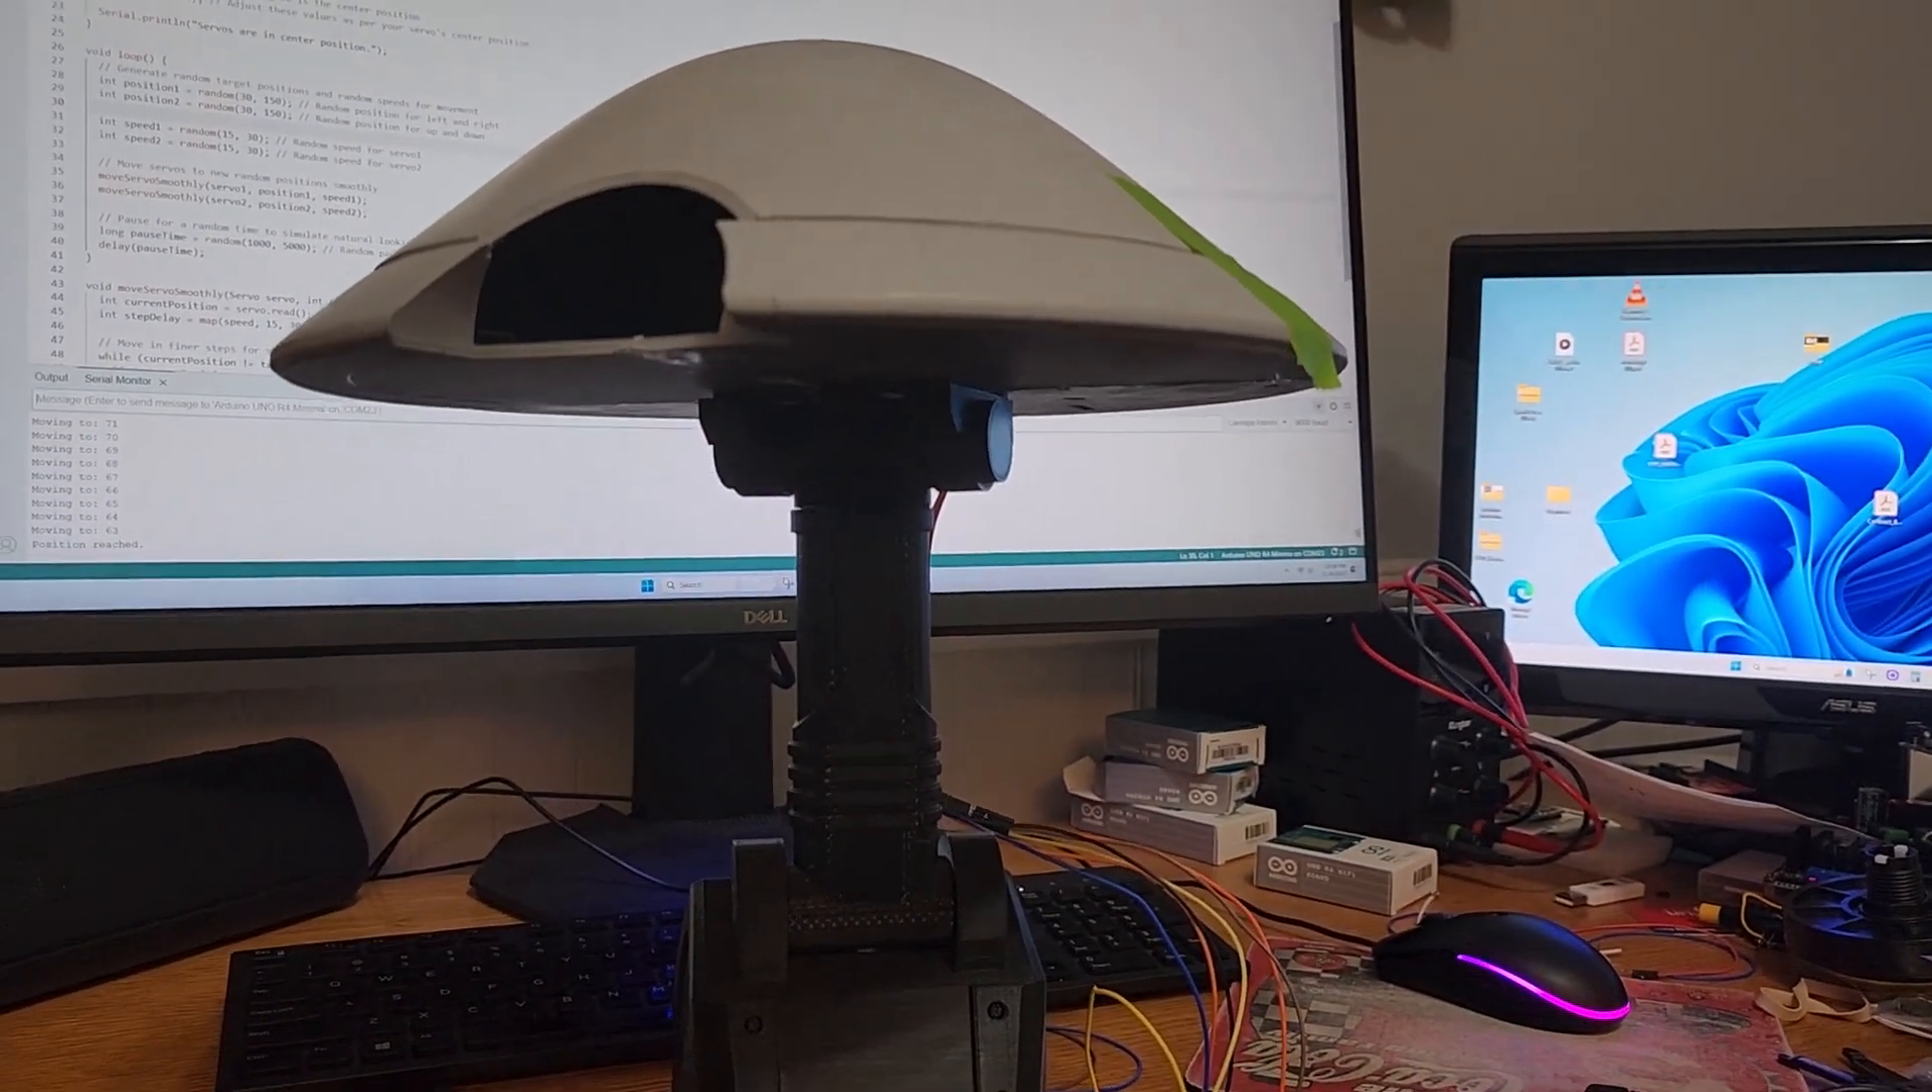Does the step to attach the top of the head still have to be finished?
No.